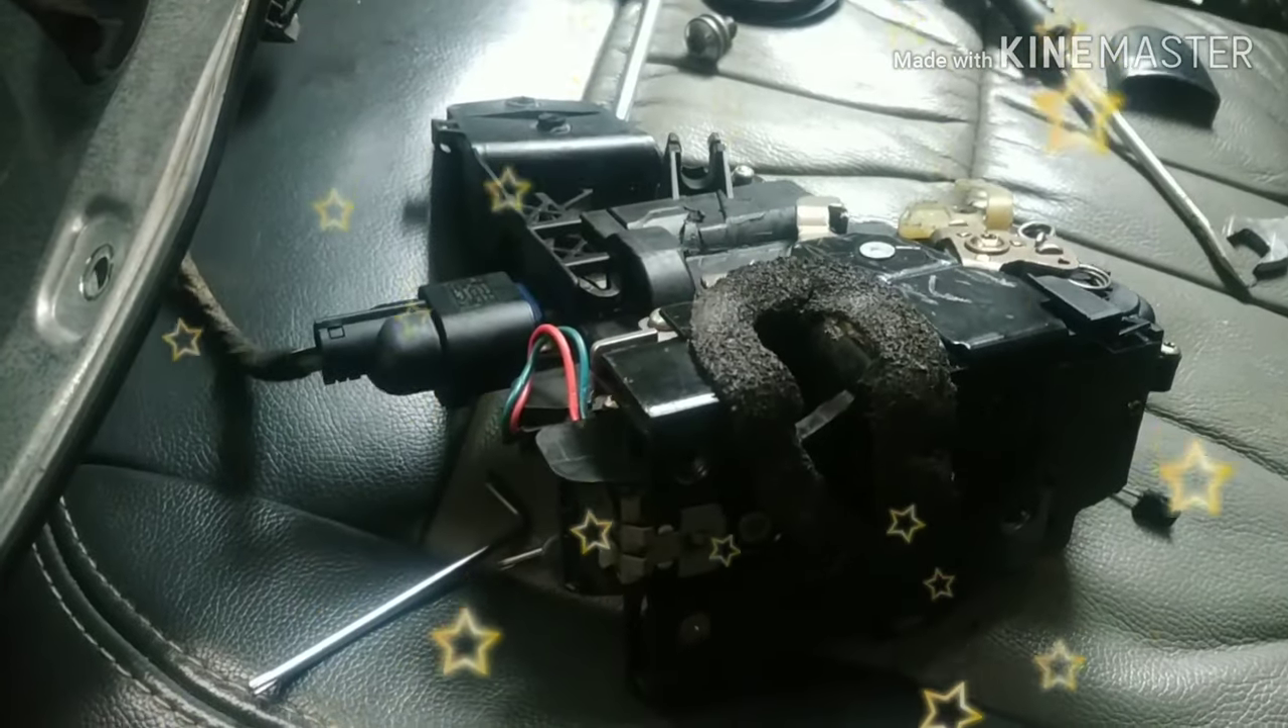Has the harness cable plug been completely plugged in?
Yes.